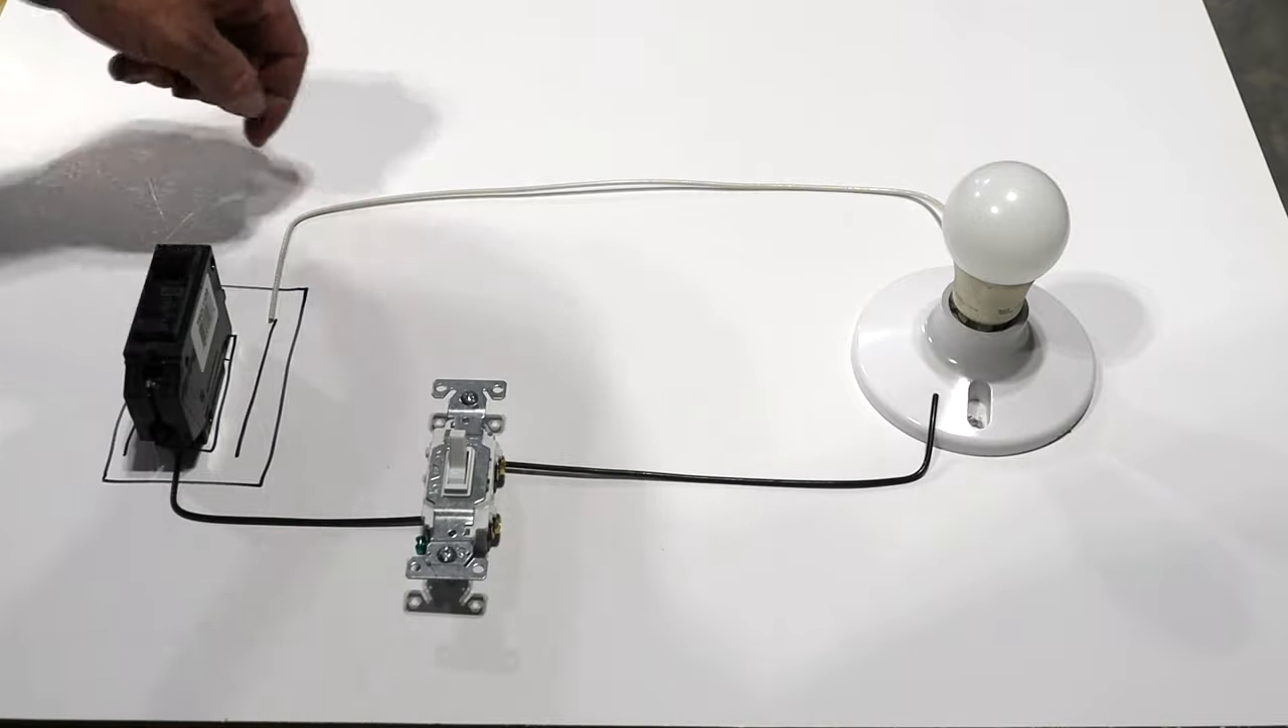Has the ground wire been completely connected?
No.